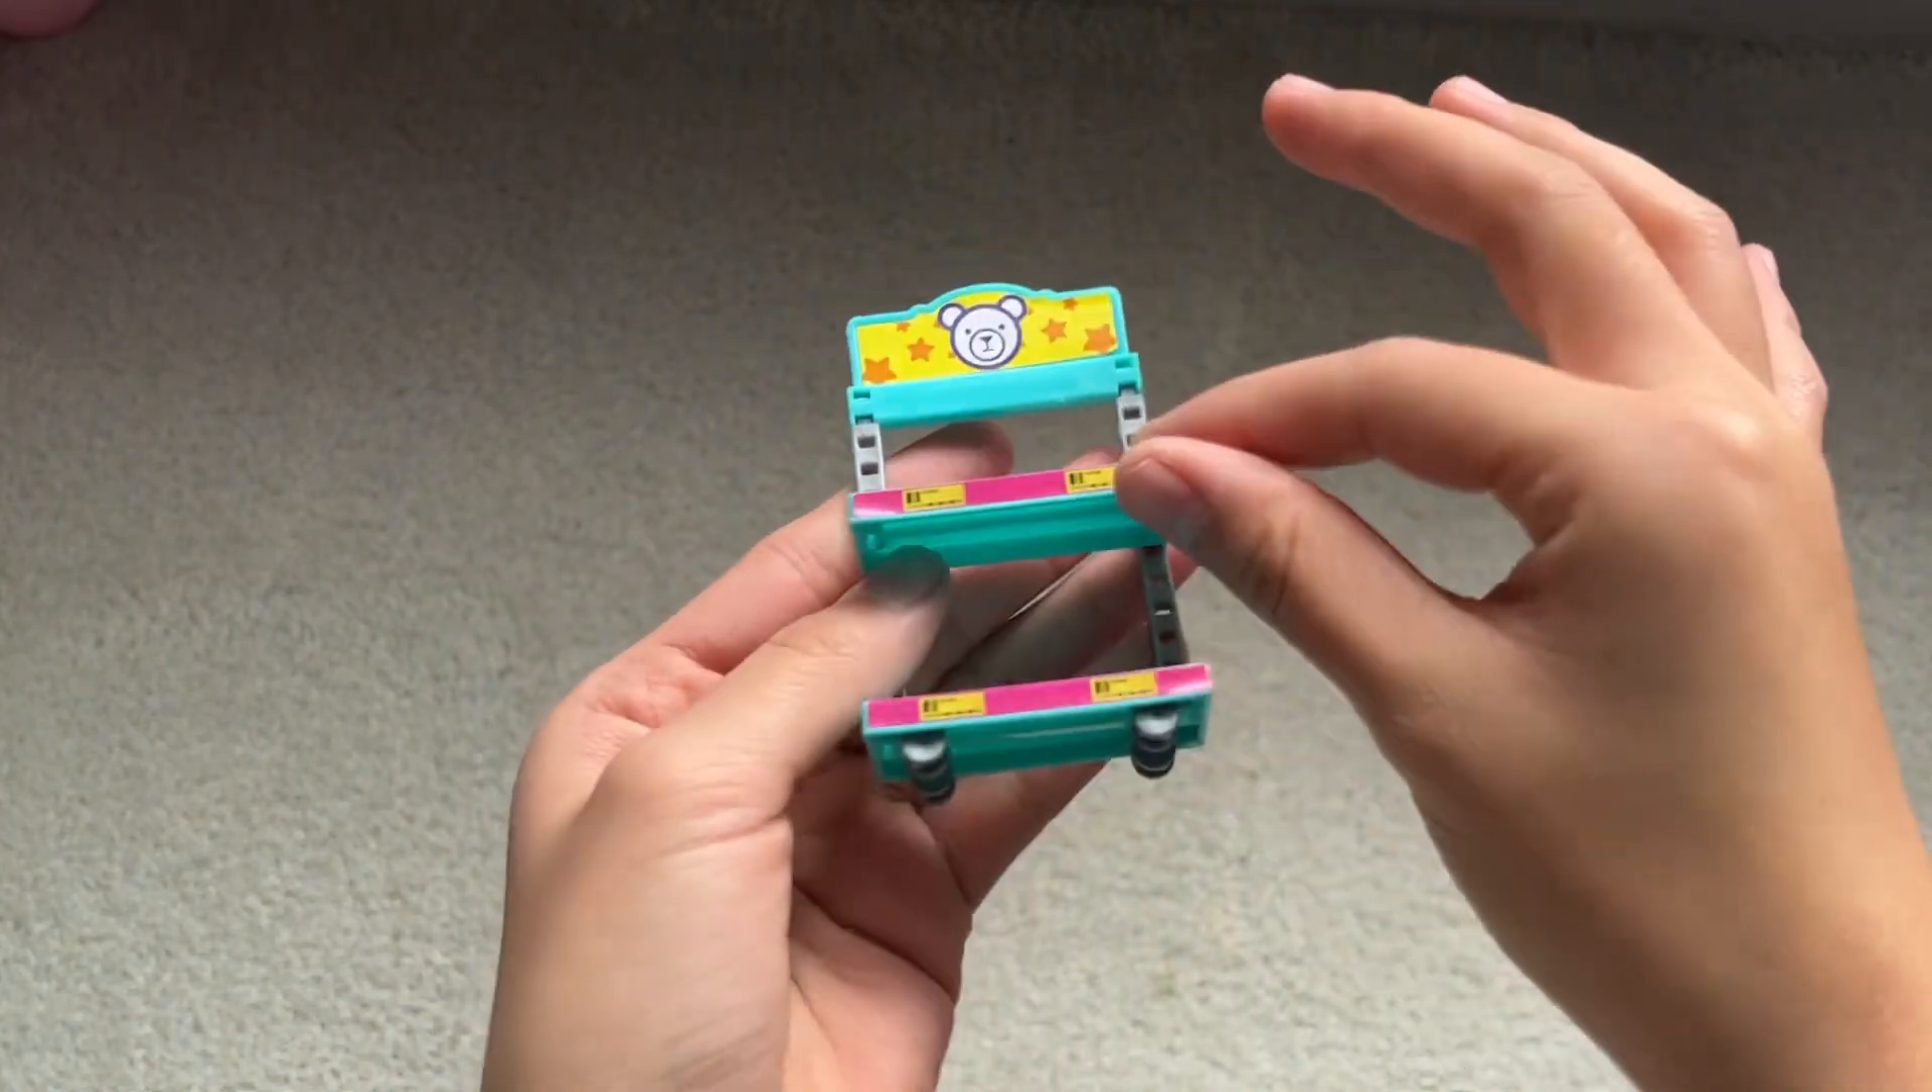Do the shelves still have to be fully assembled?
No.